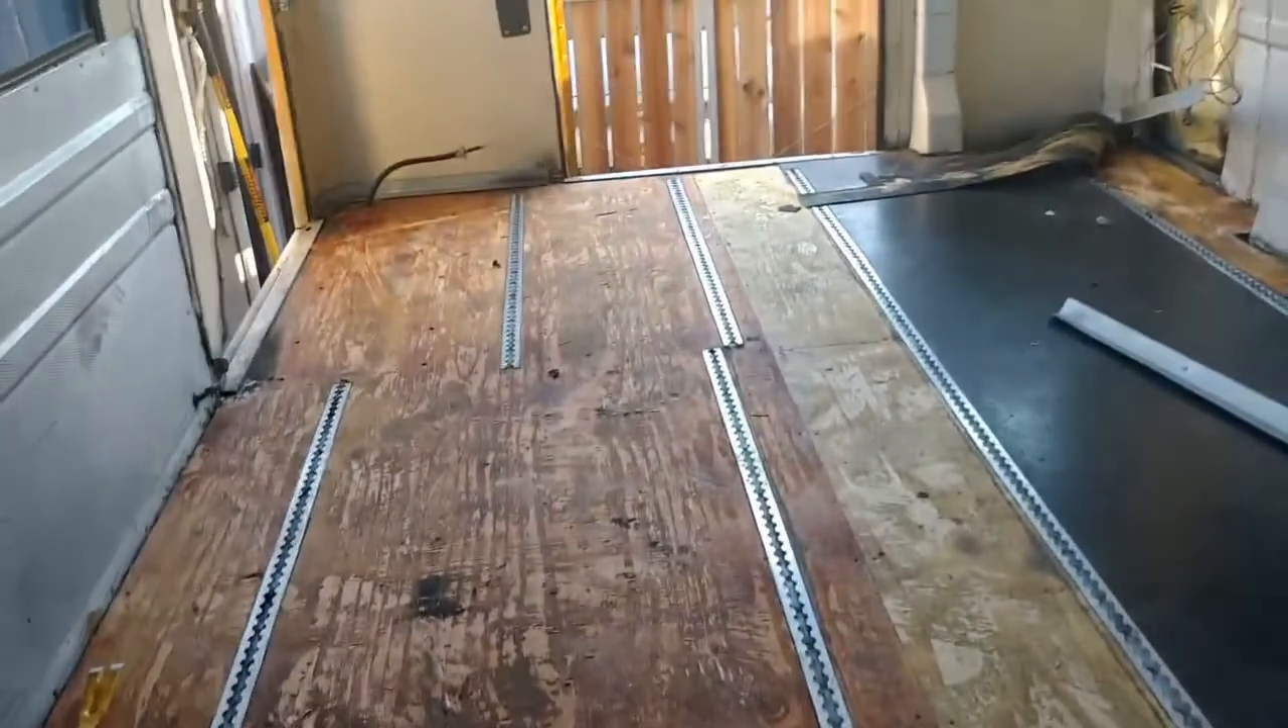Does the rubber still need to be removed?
Yes.